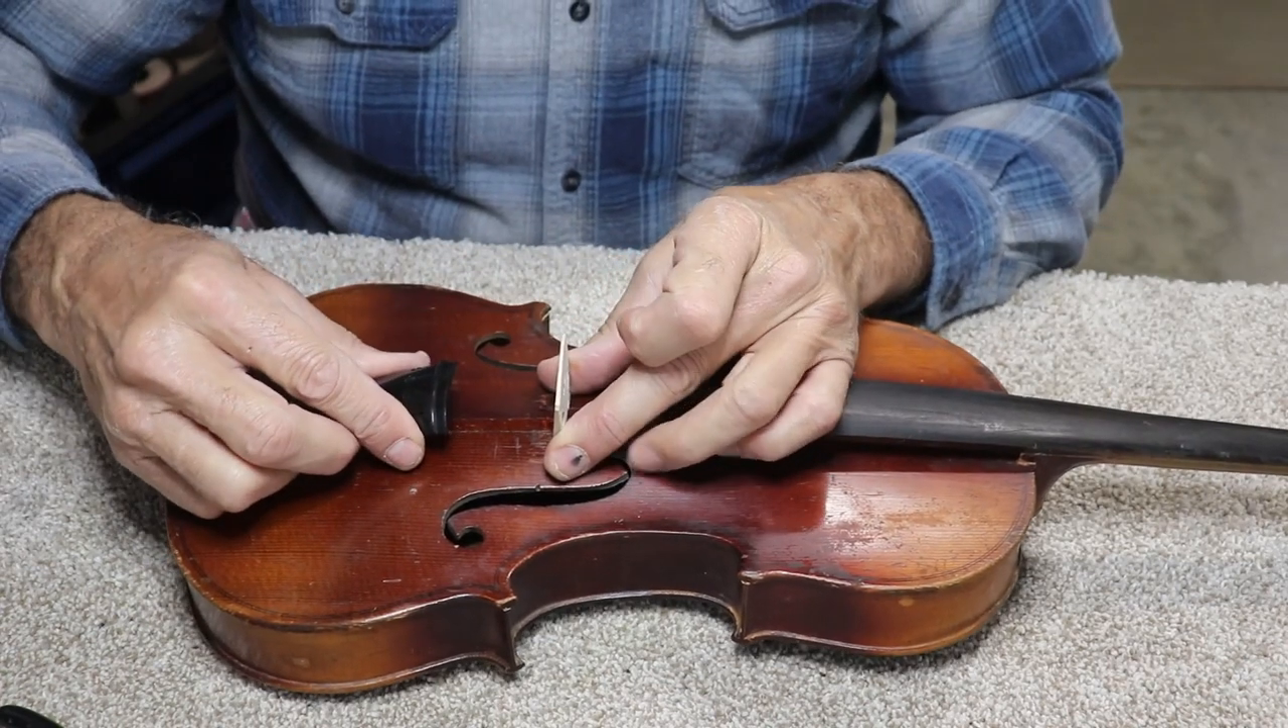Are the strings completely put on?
No.